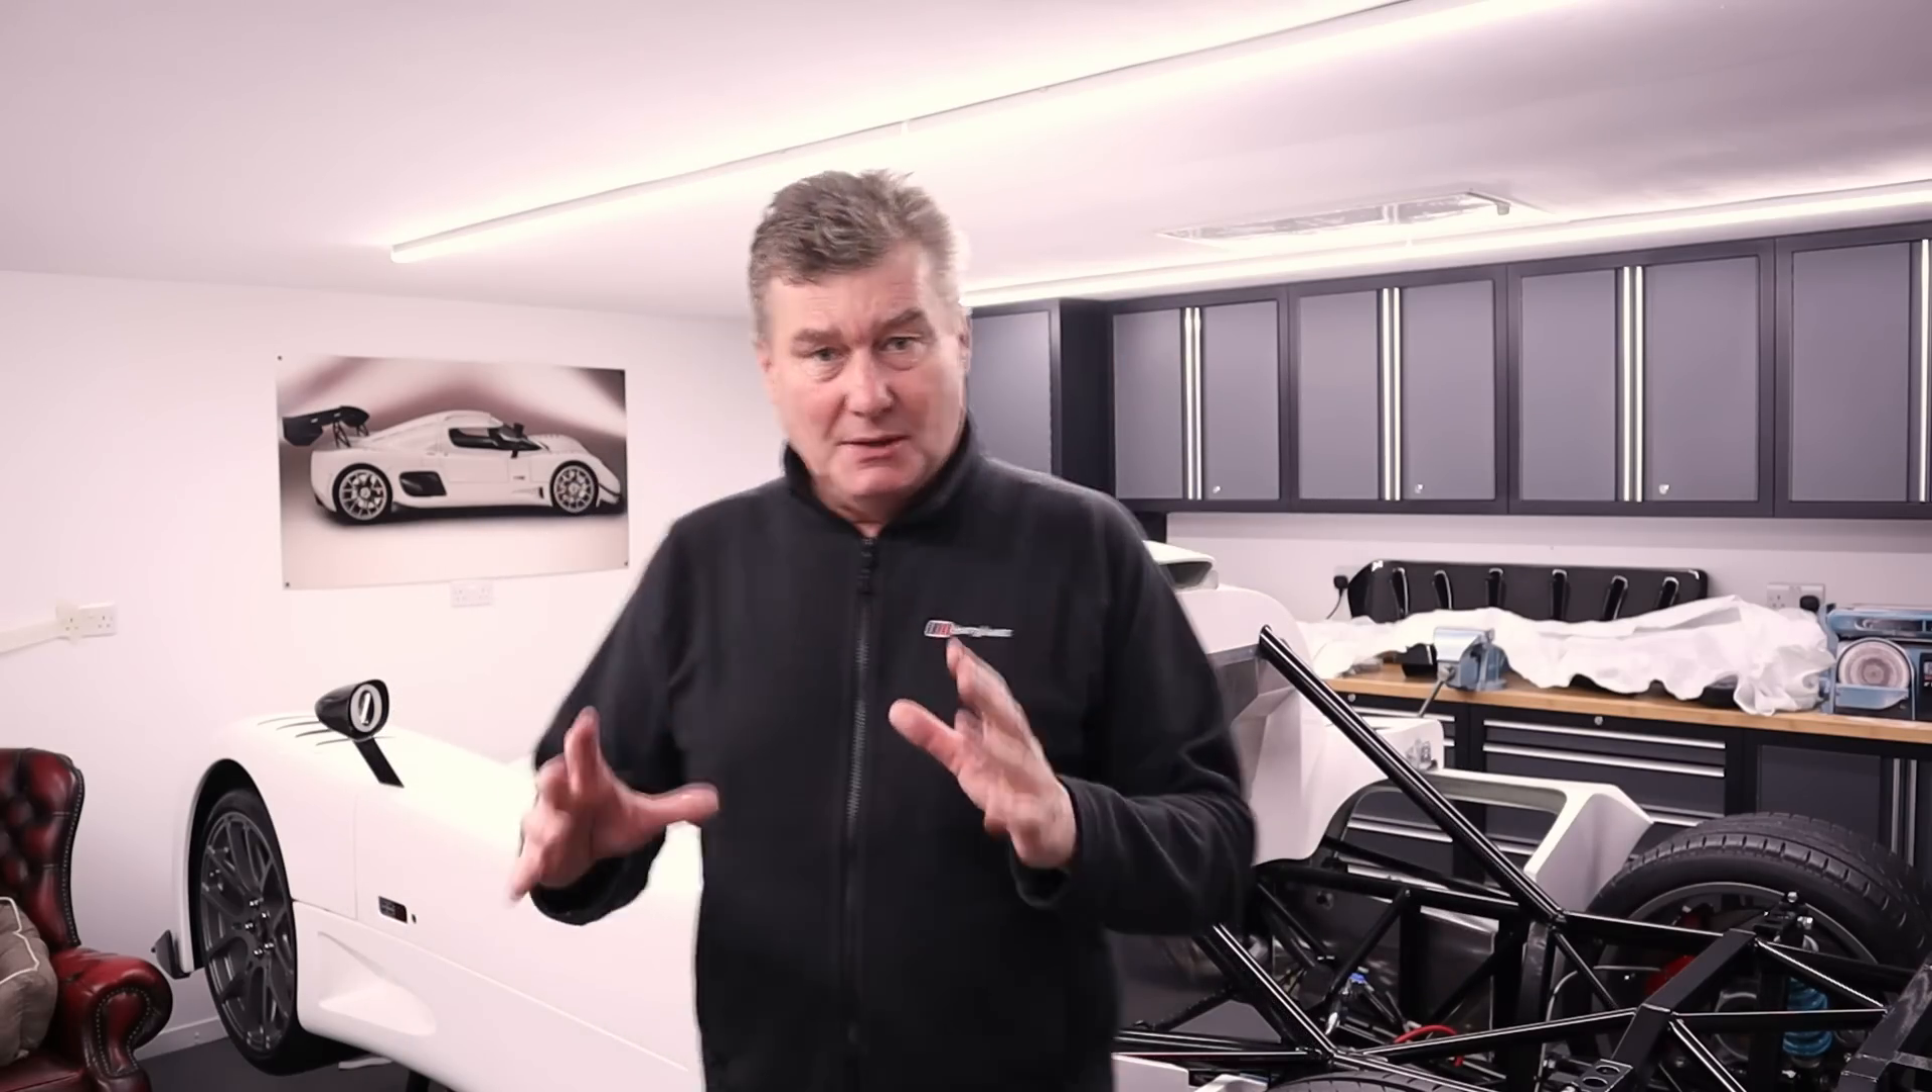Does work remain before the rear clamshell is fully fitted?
Yes.